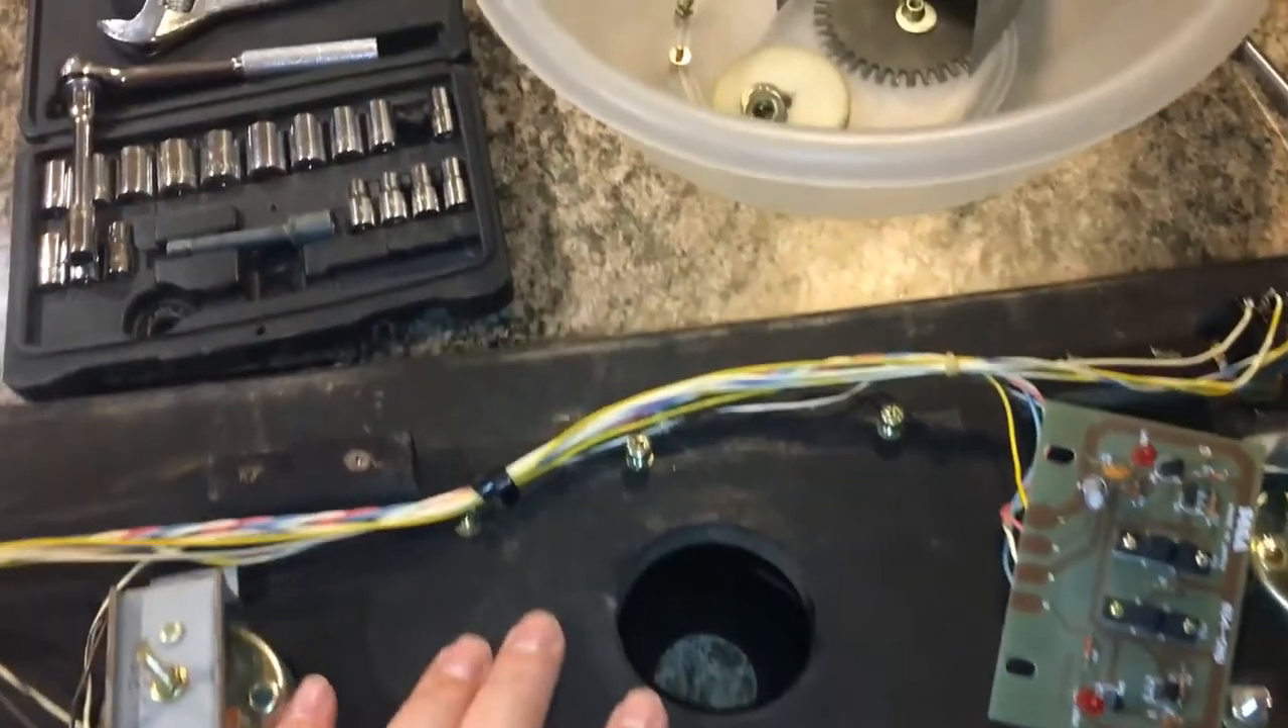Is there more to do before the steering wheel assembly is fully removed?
No.